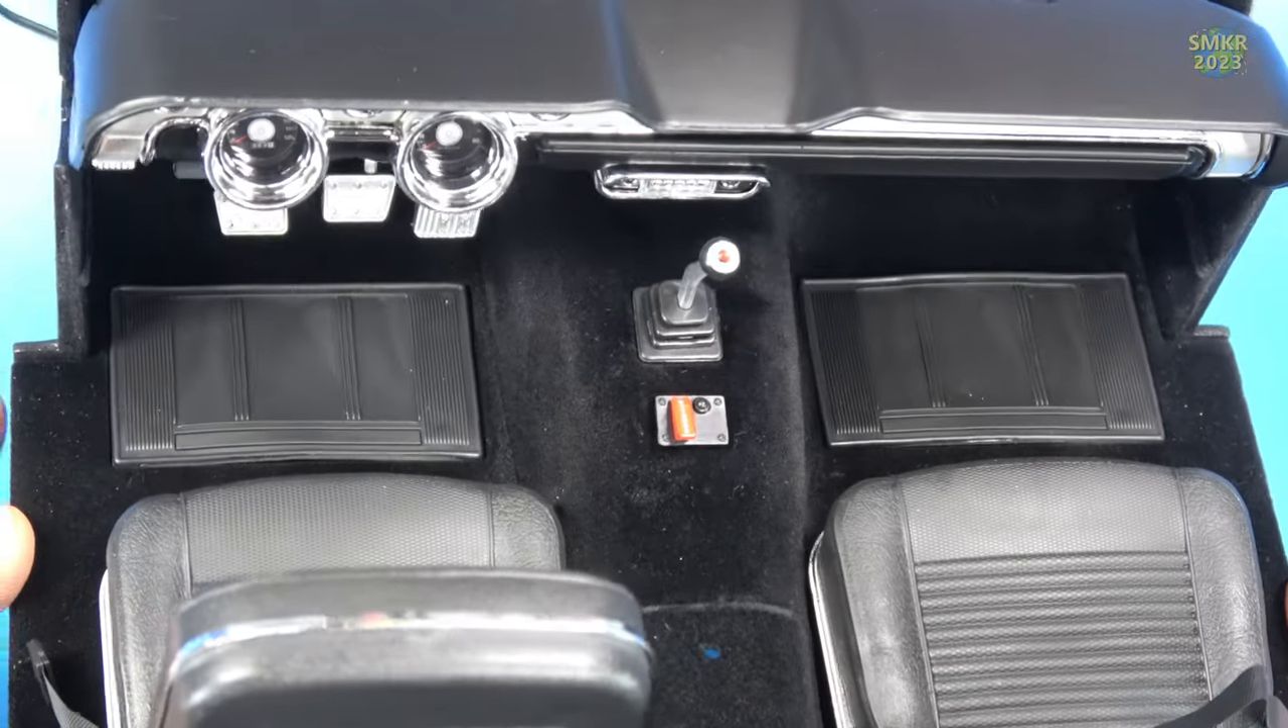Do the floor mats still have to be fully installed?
No.